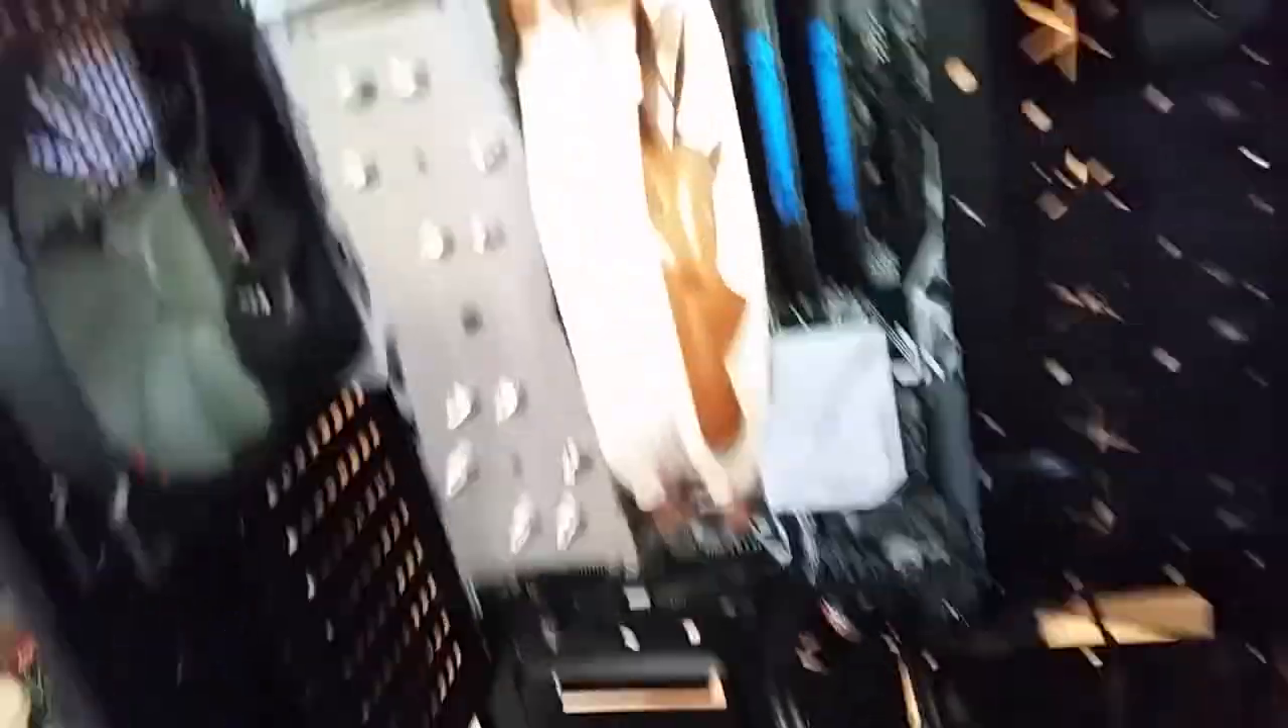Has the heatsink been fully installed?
Yes.